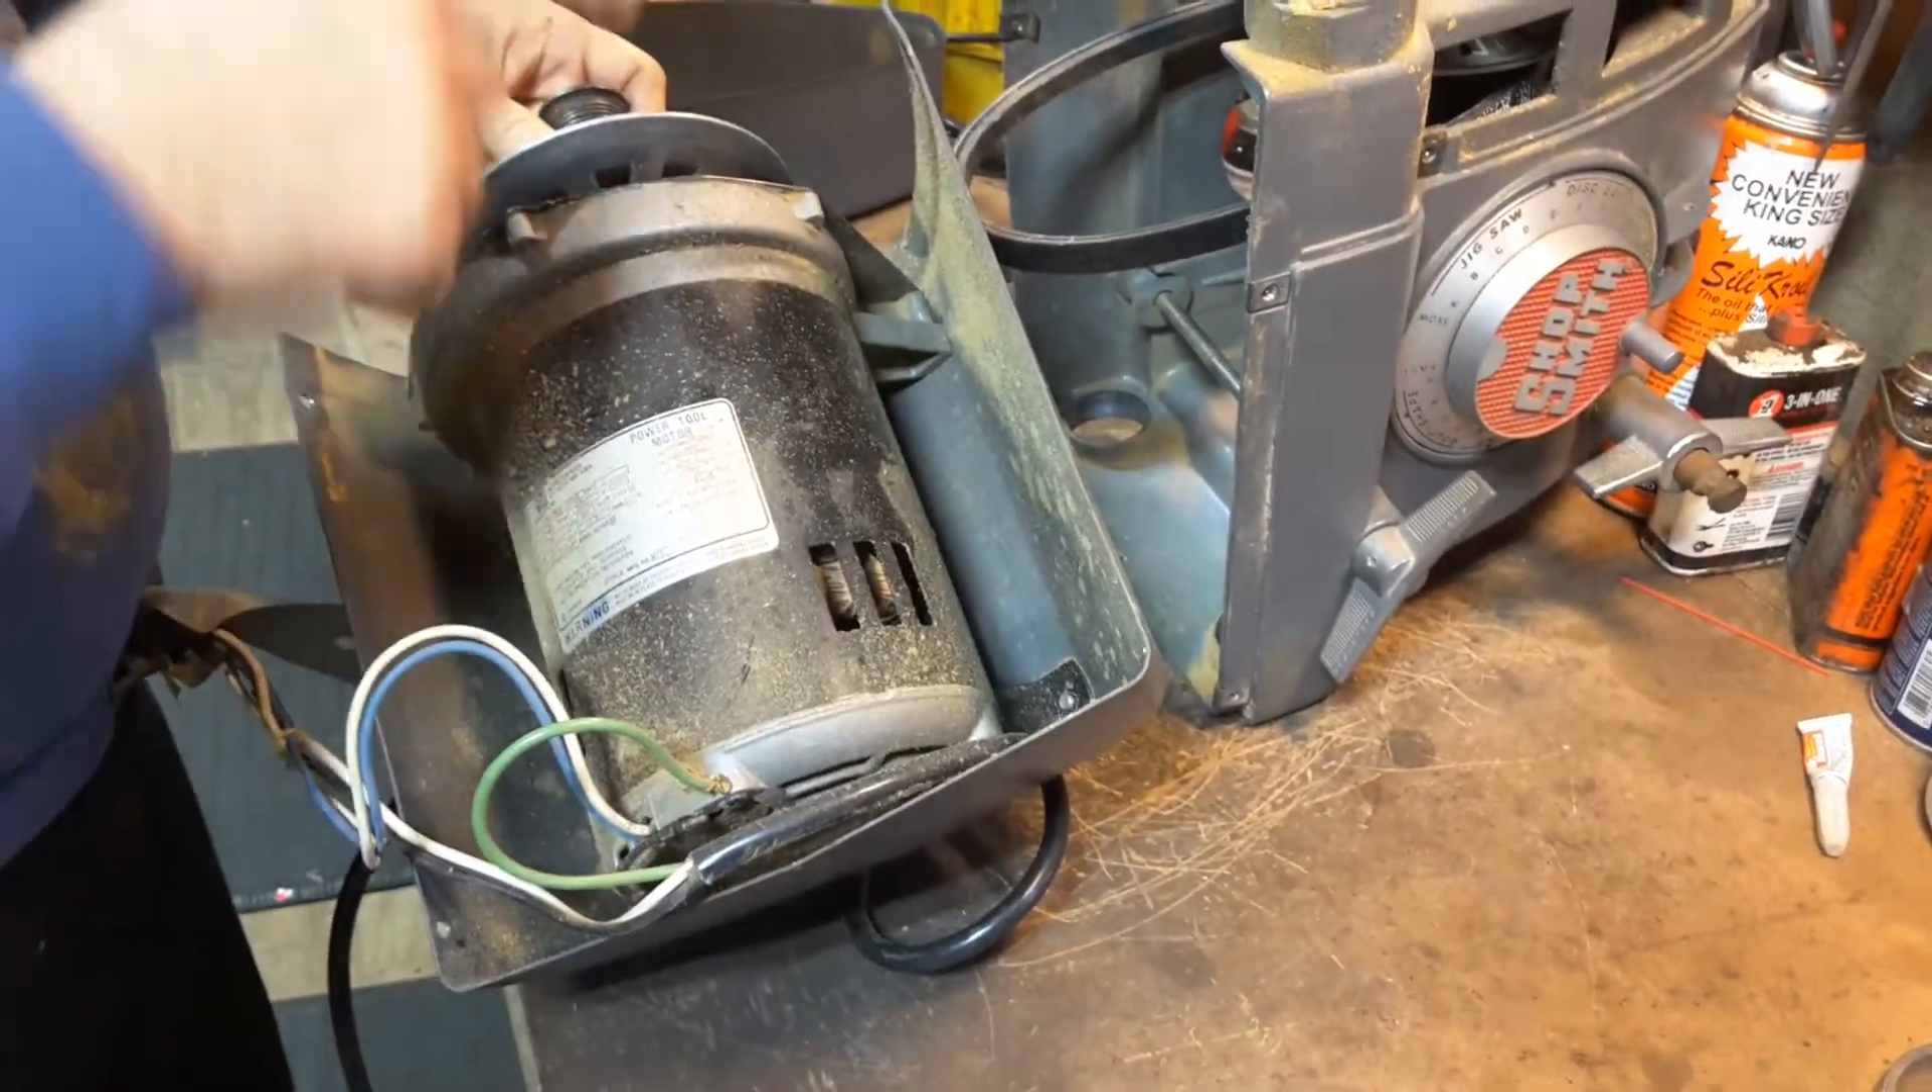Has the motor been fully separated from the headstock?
Yes.